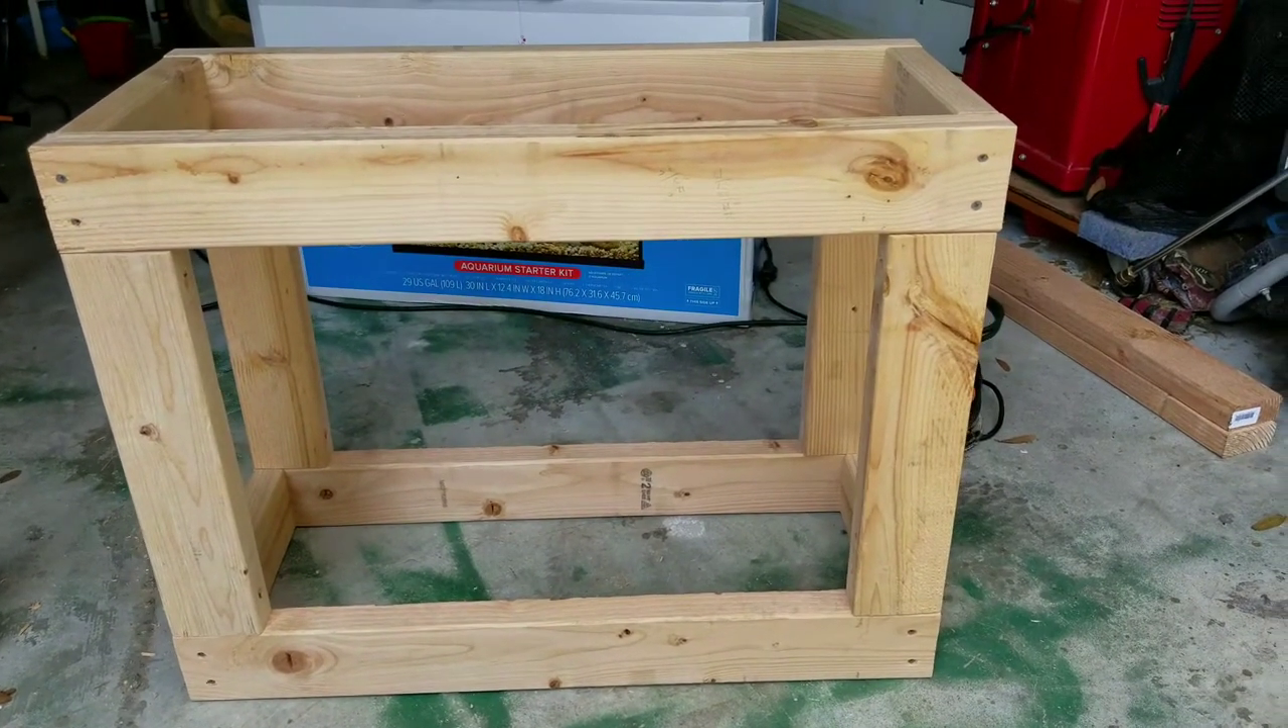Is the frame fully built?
Yes.